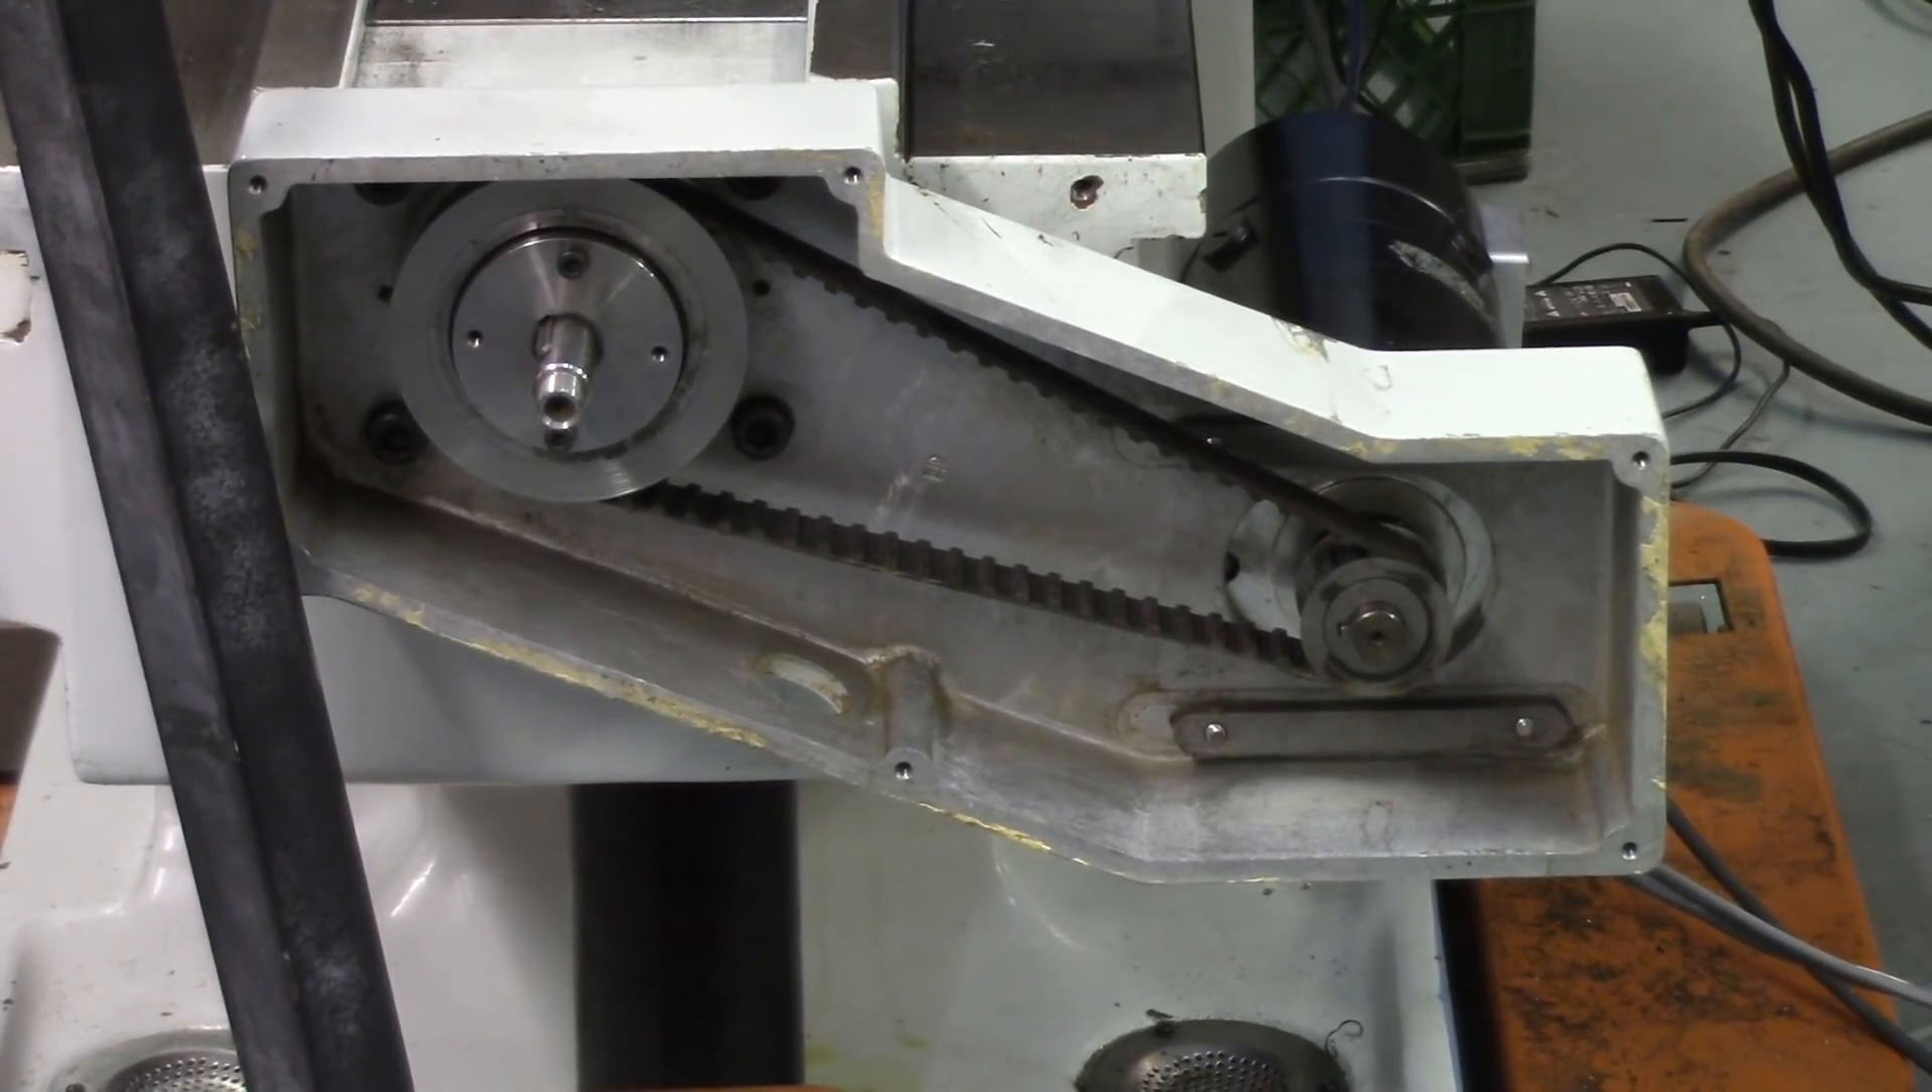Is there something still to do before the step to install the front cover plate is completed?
Yes.